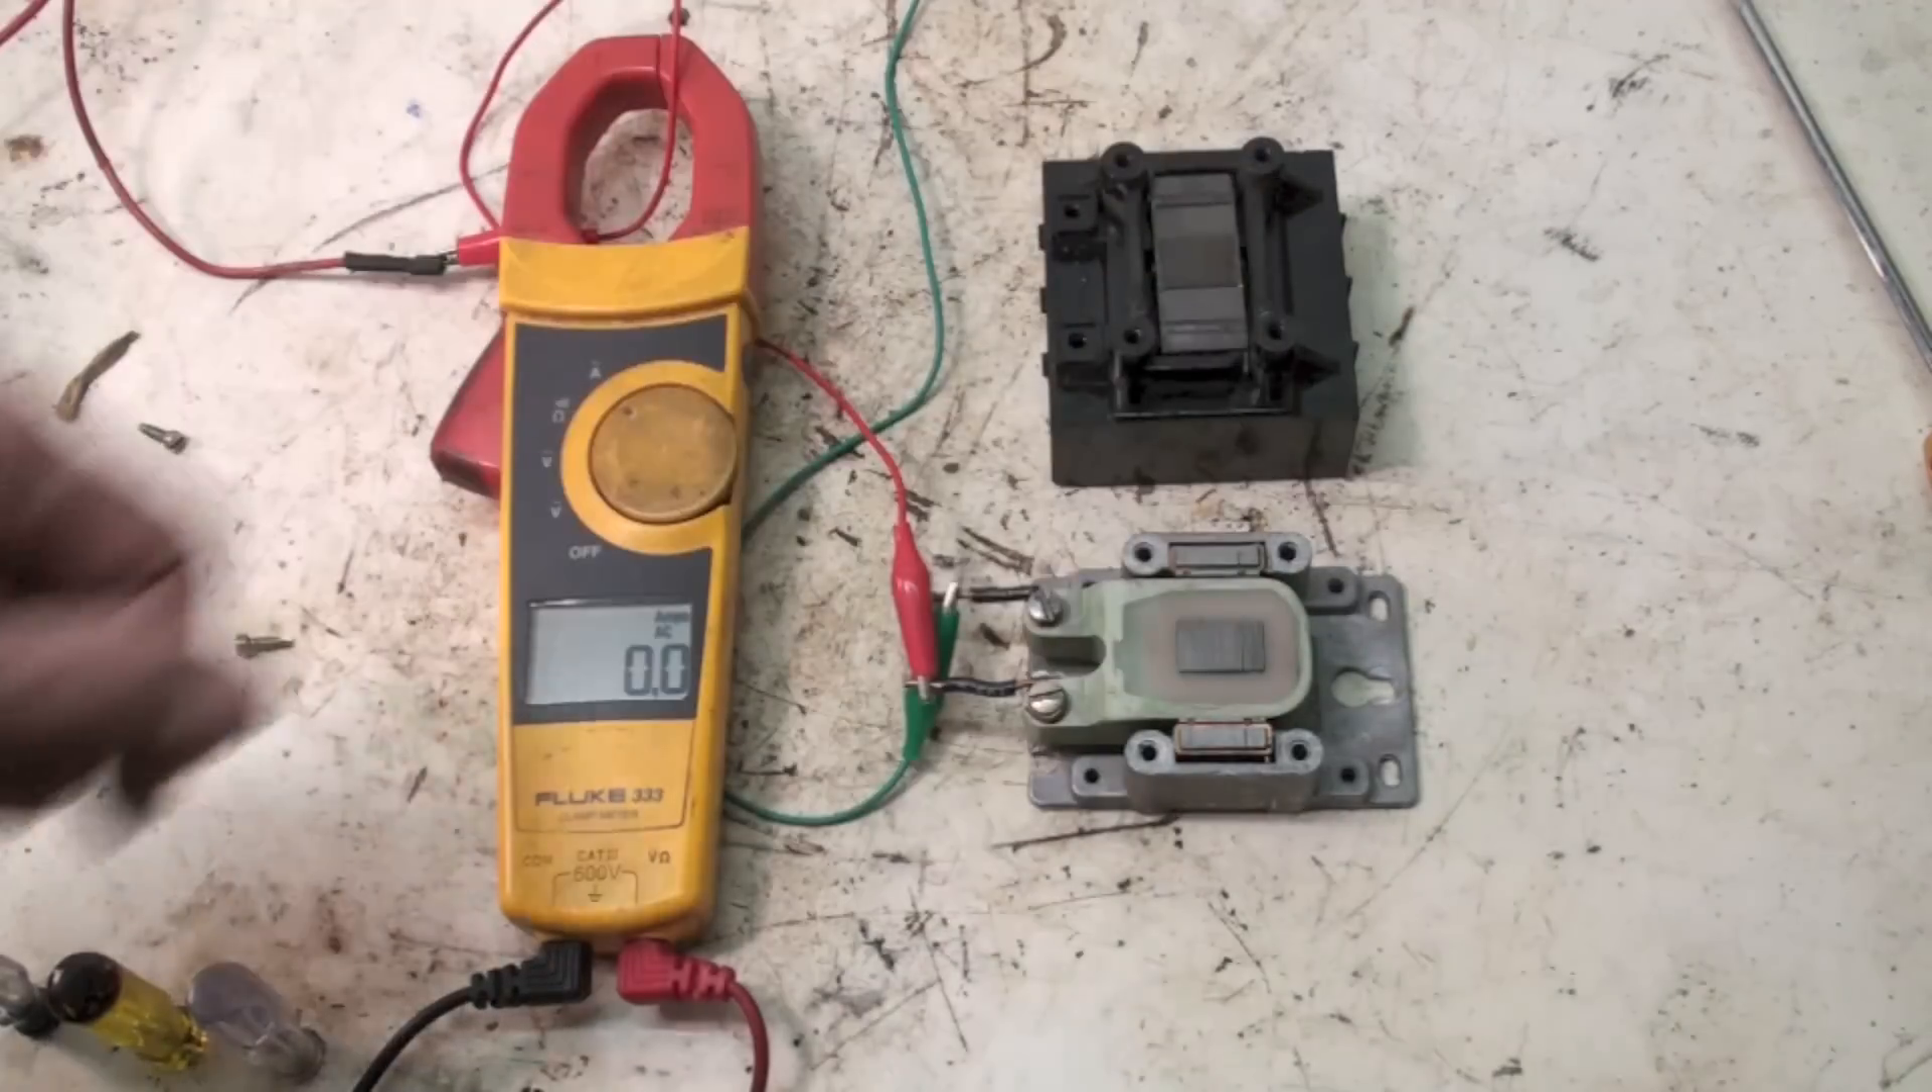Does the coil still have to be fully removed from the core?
Yes.